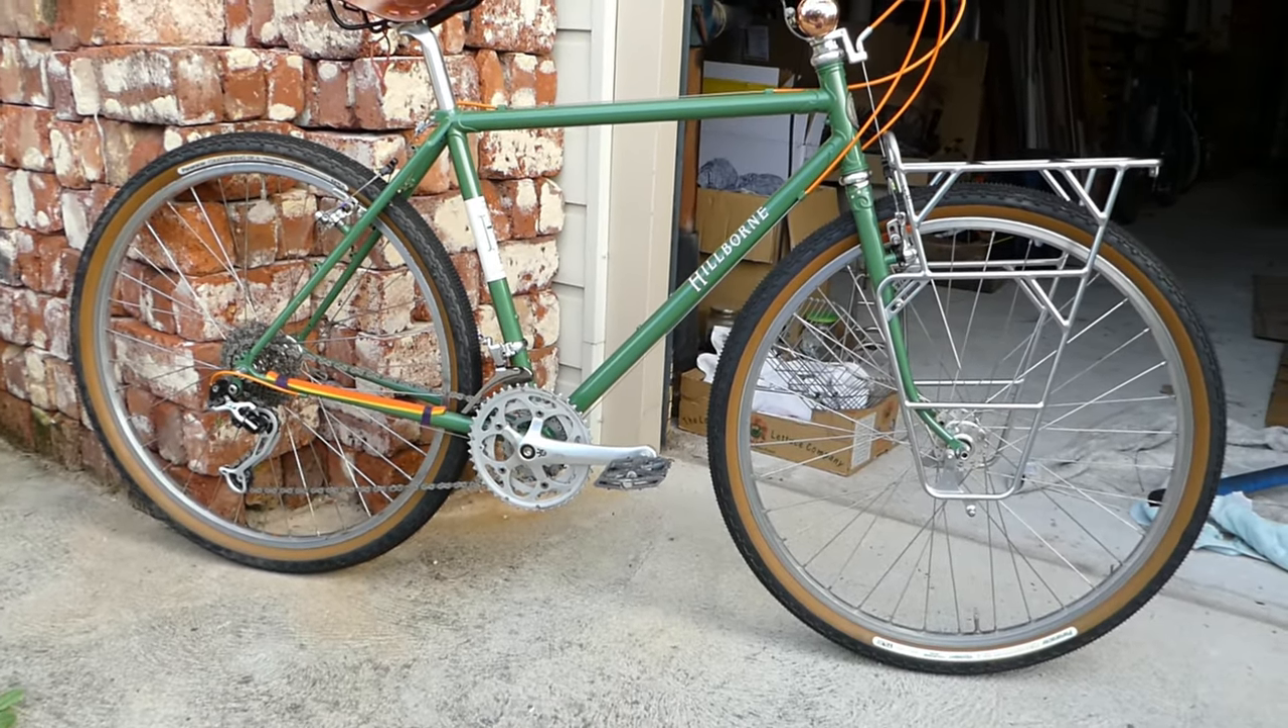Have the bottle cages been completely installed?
No.